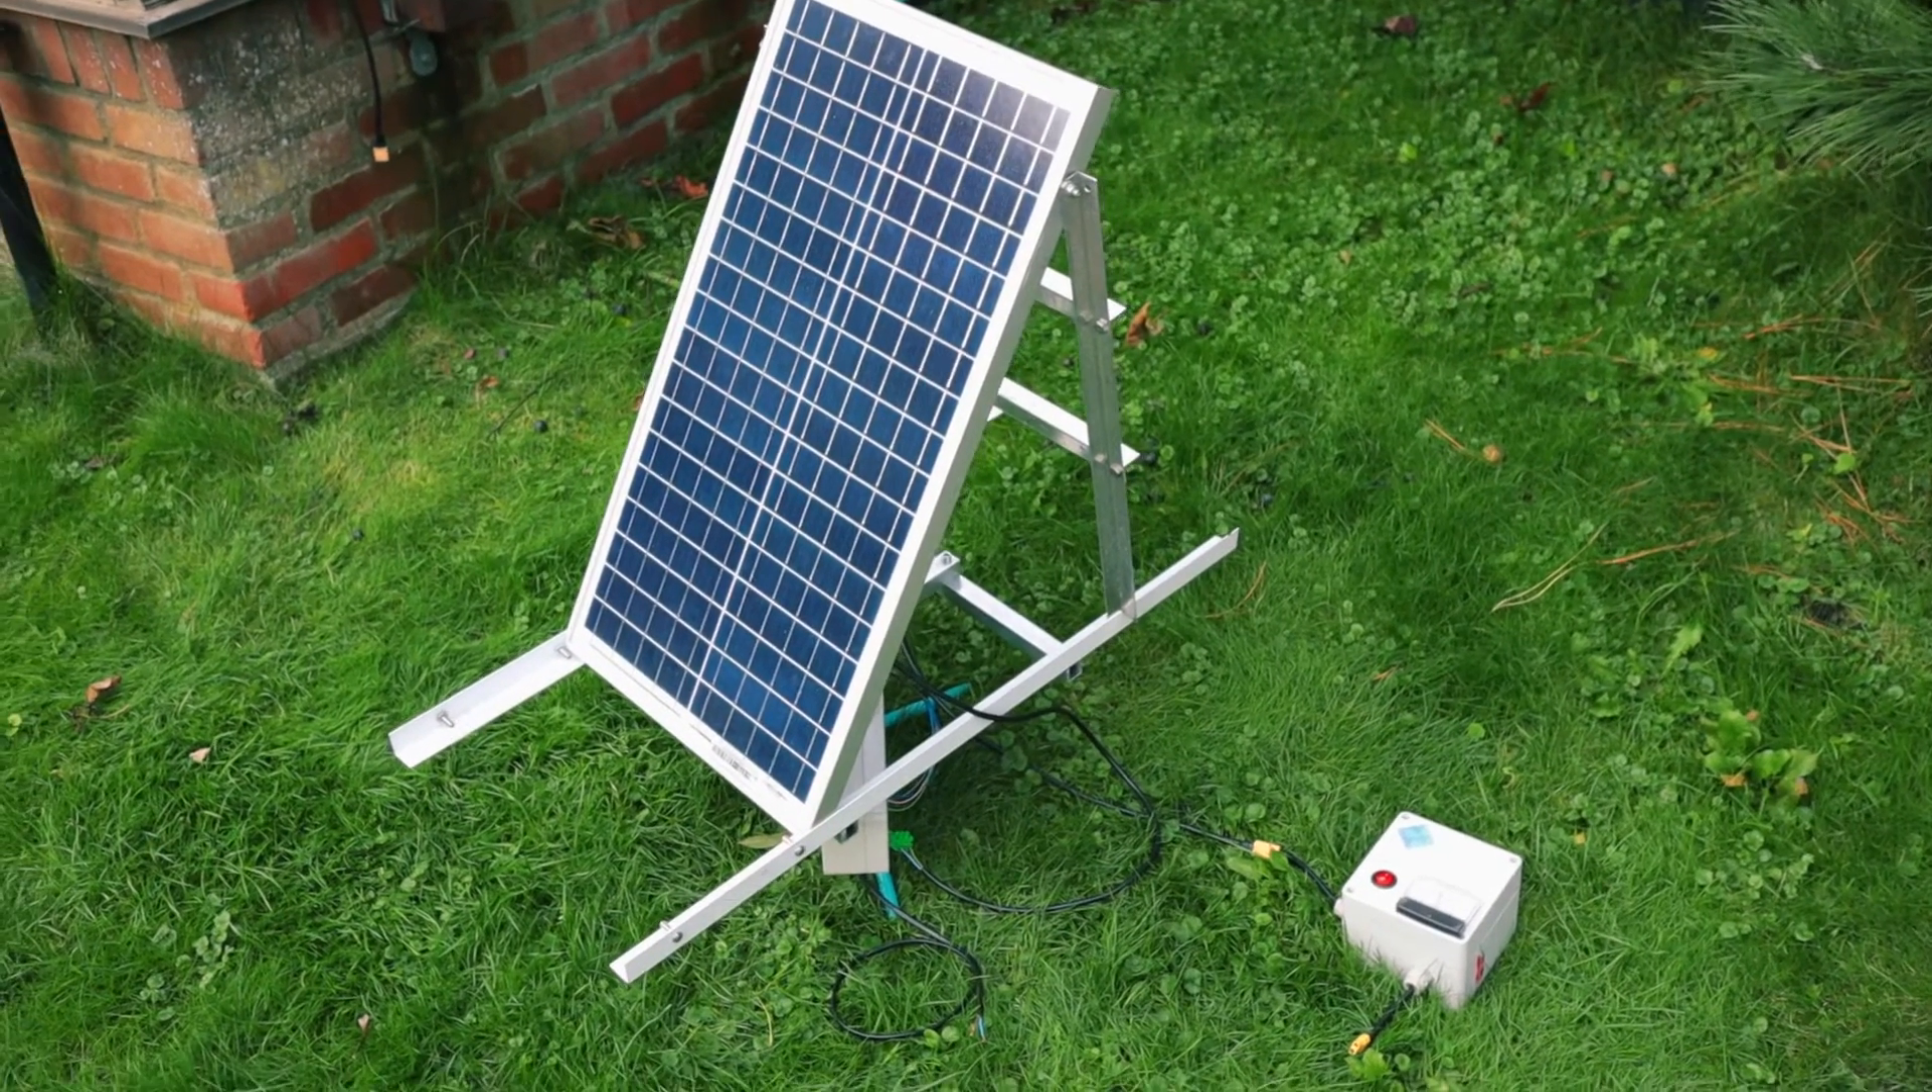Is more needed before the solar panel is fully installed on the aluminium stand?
No.